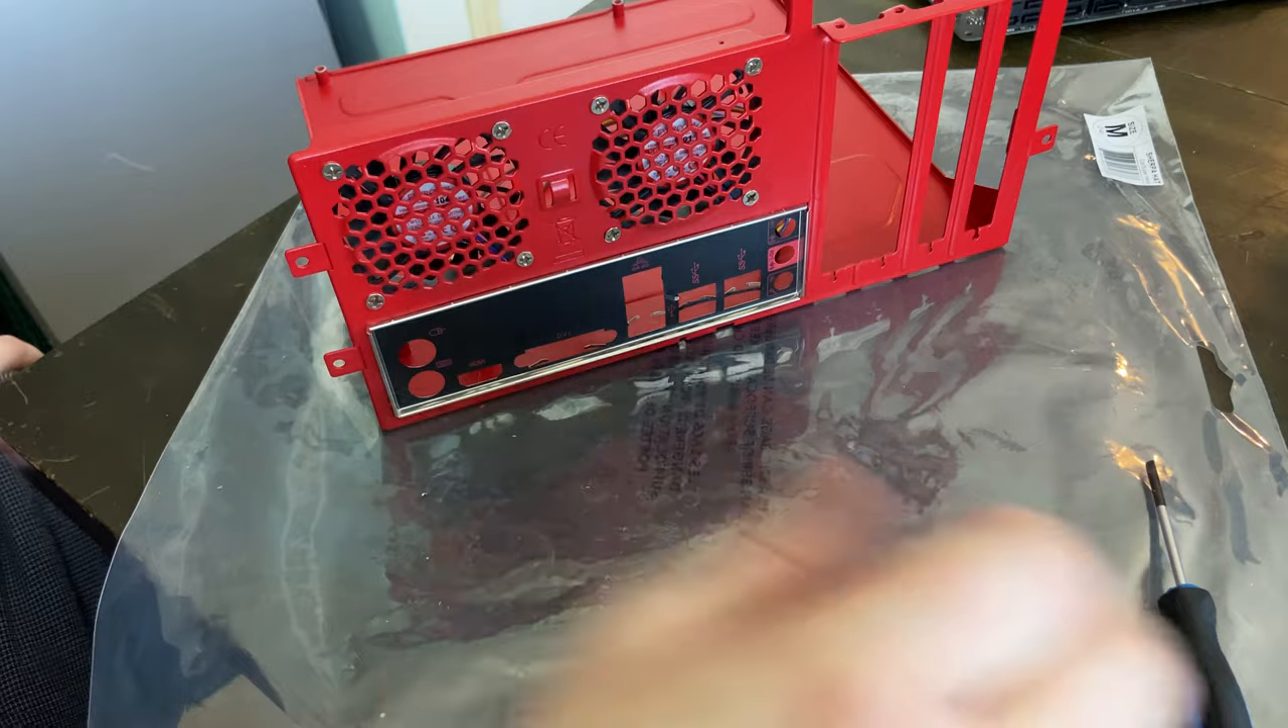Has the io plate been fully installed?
Yes.